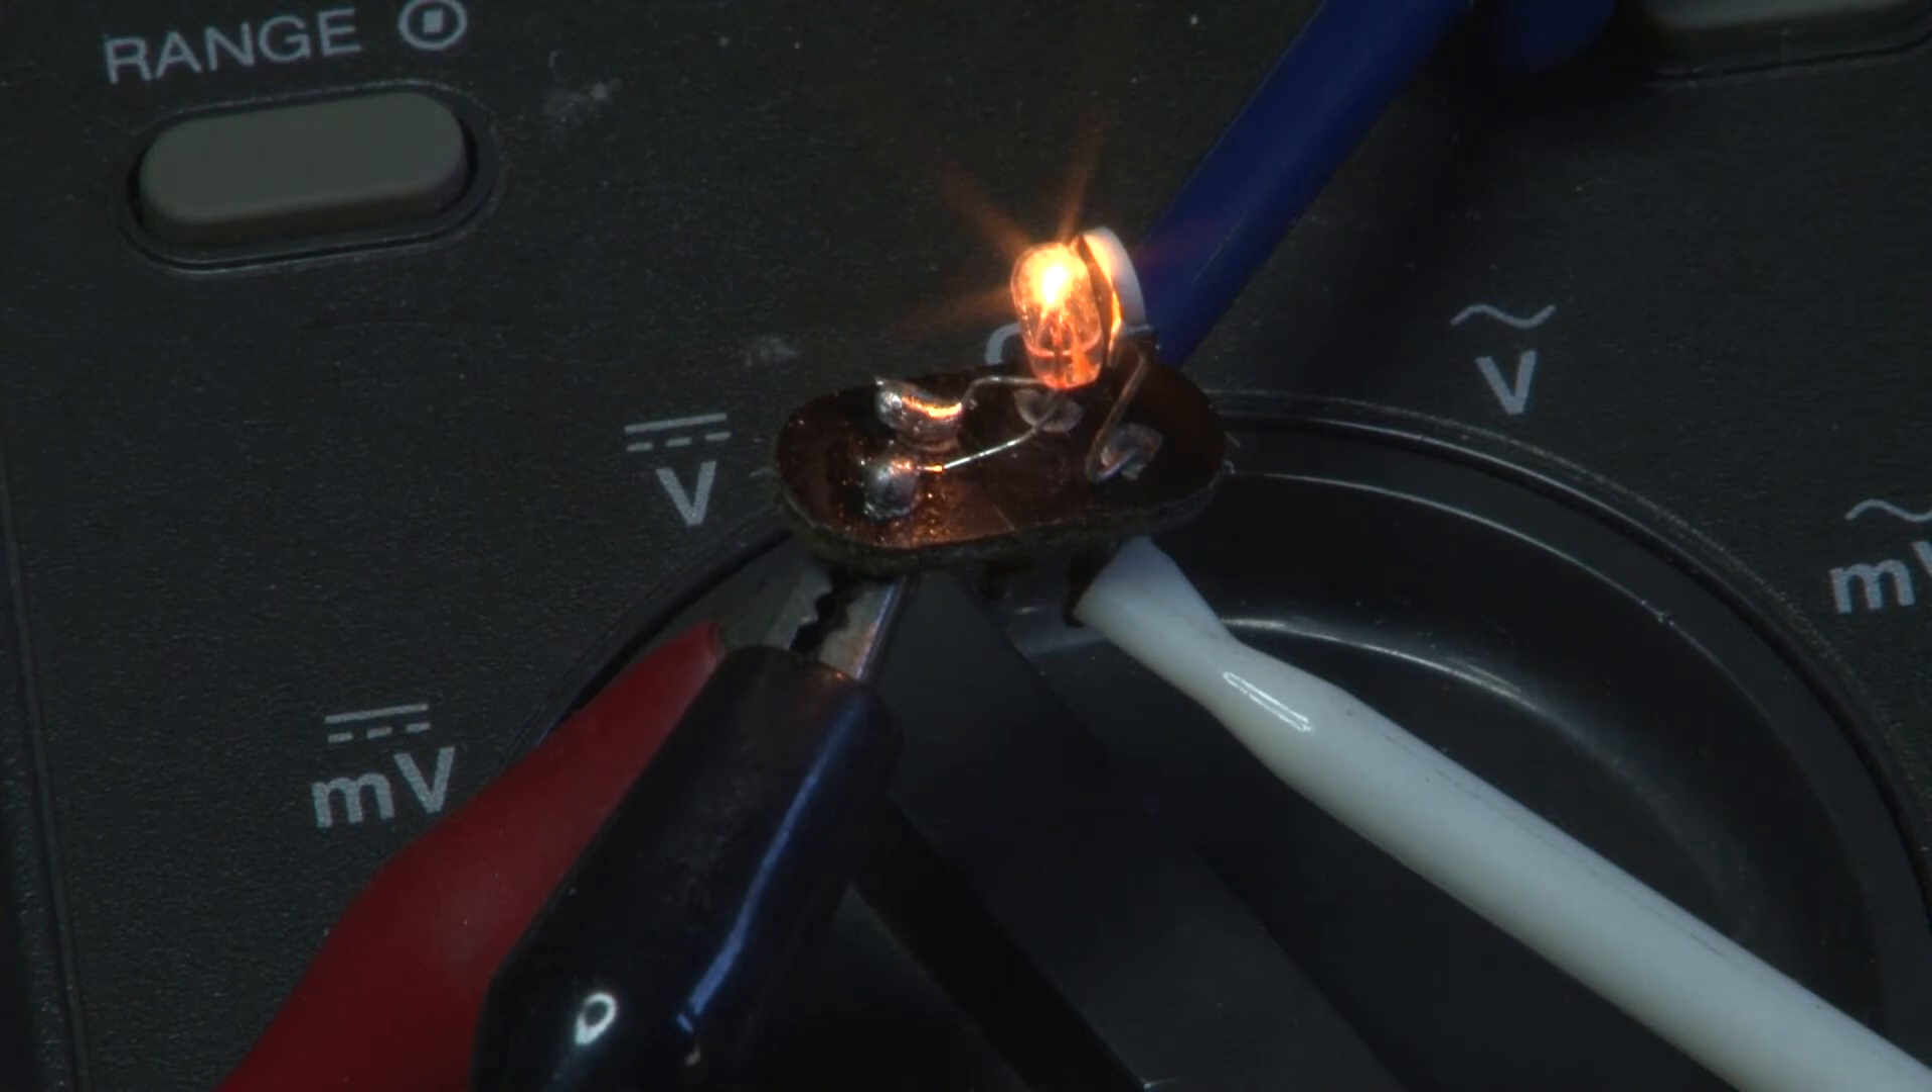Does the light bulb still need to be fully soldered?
No.